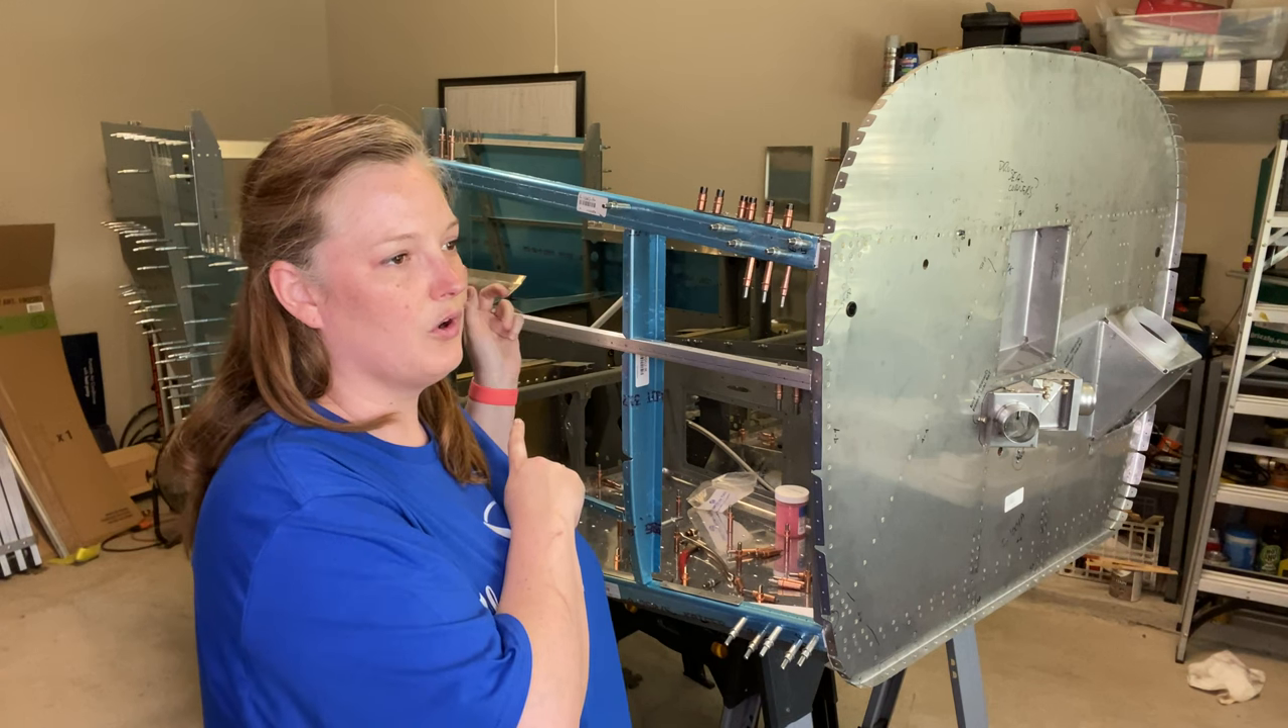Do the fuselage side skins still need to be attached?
Yes.